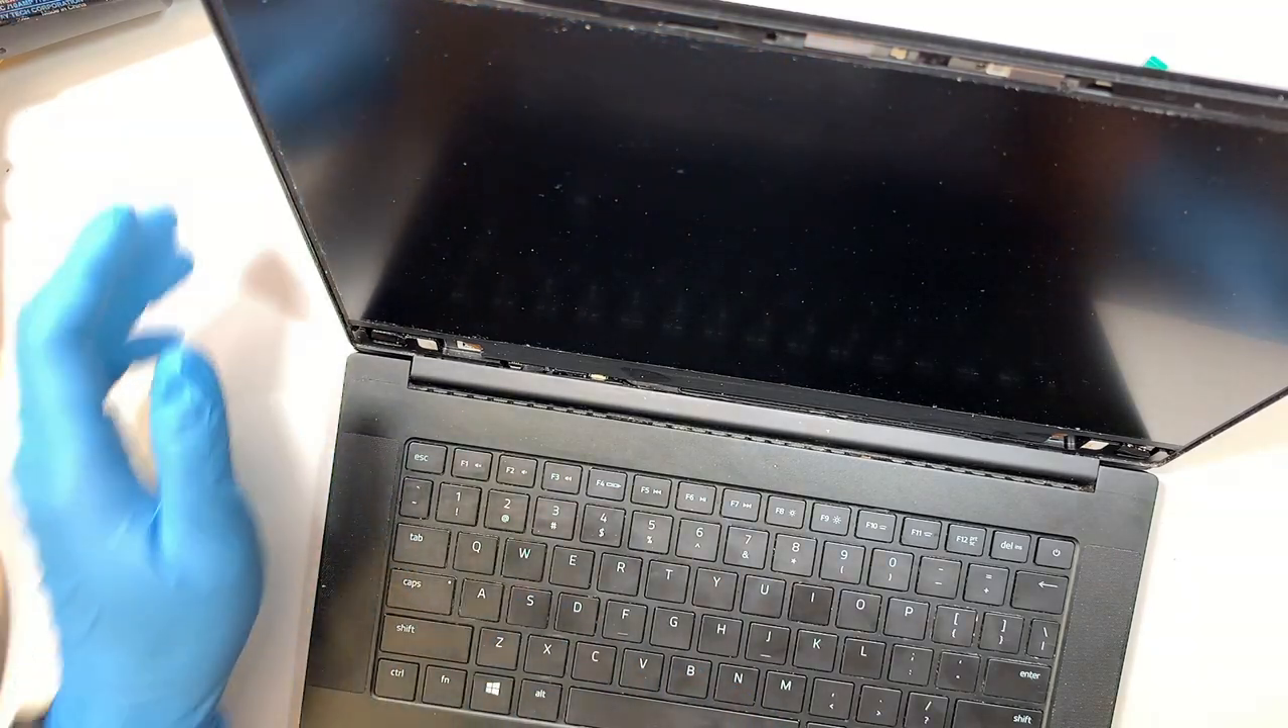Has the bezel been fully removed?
Yes.